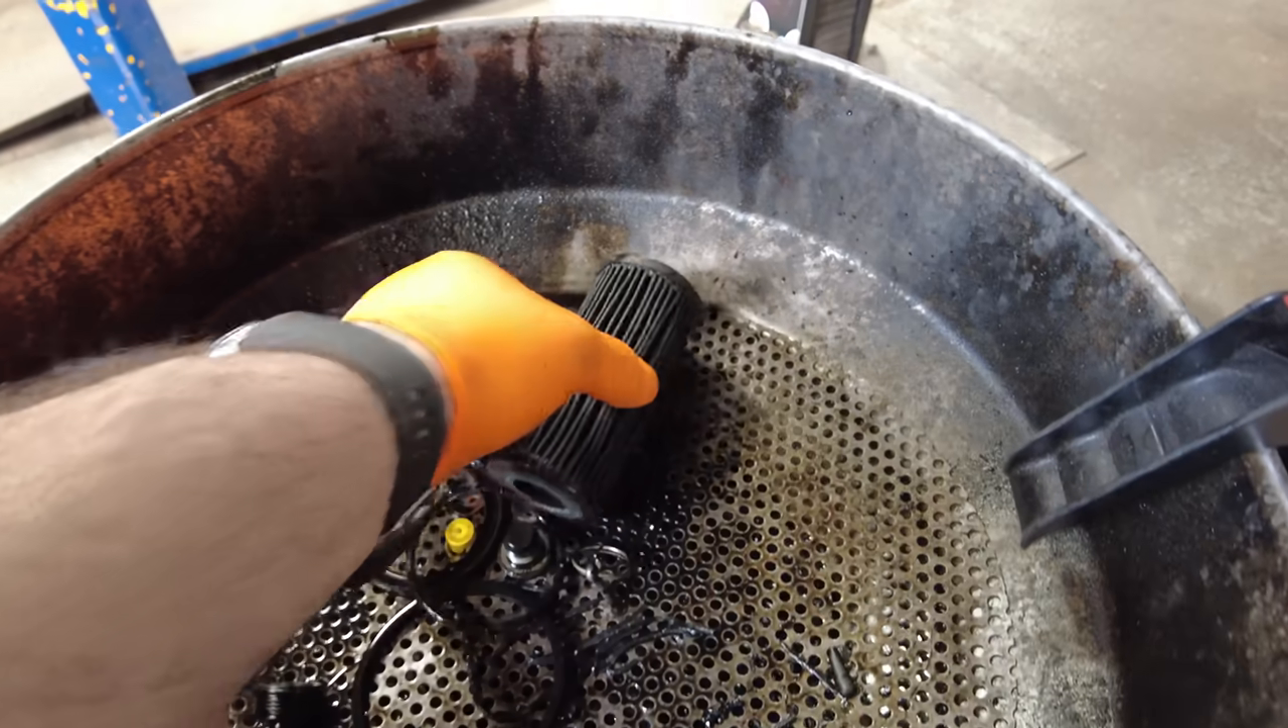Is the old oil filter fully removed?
Yes.